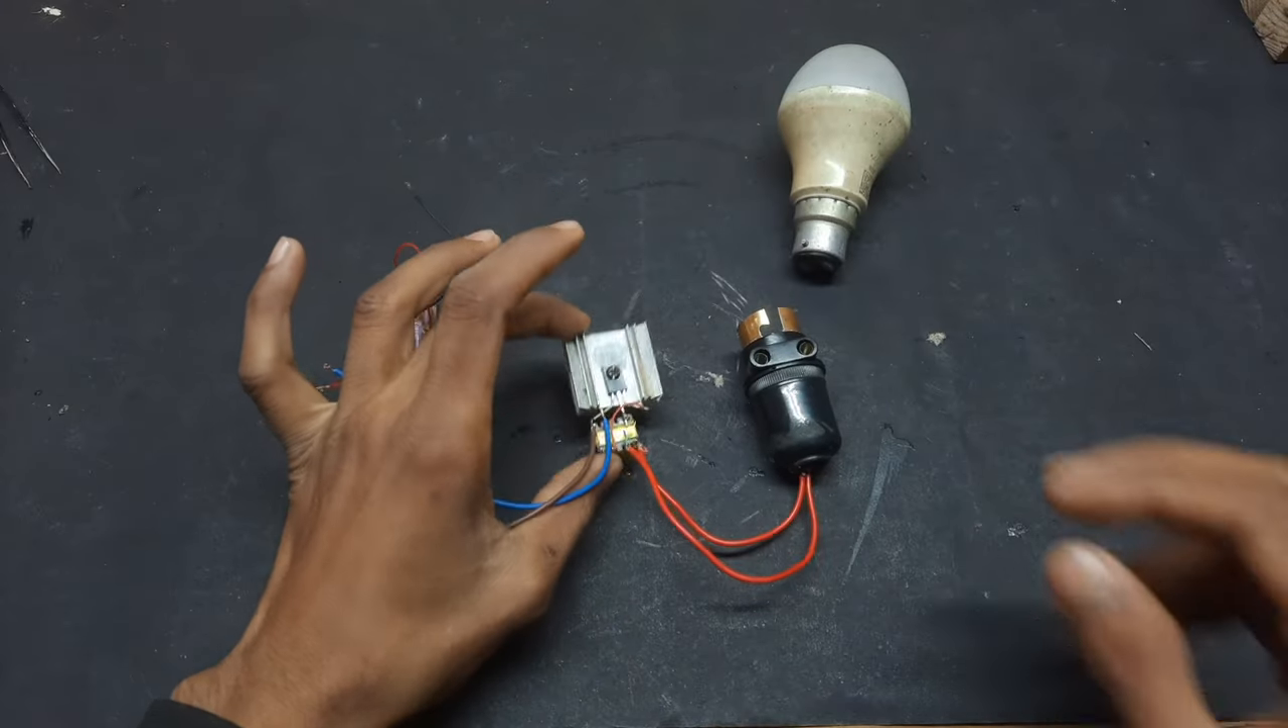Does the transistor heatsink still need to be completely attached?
No.